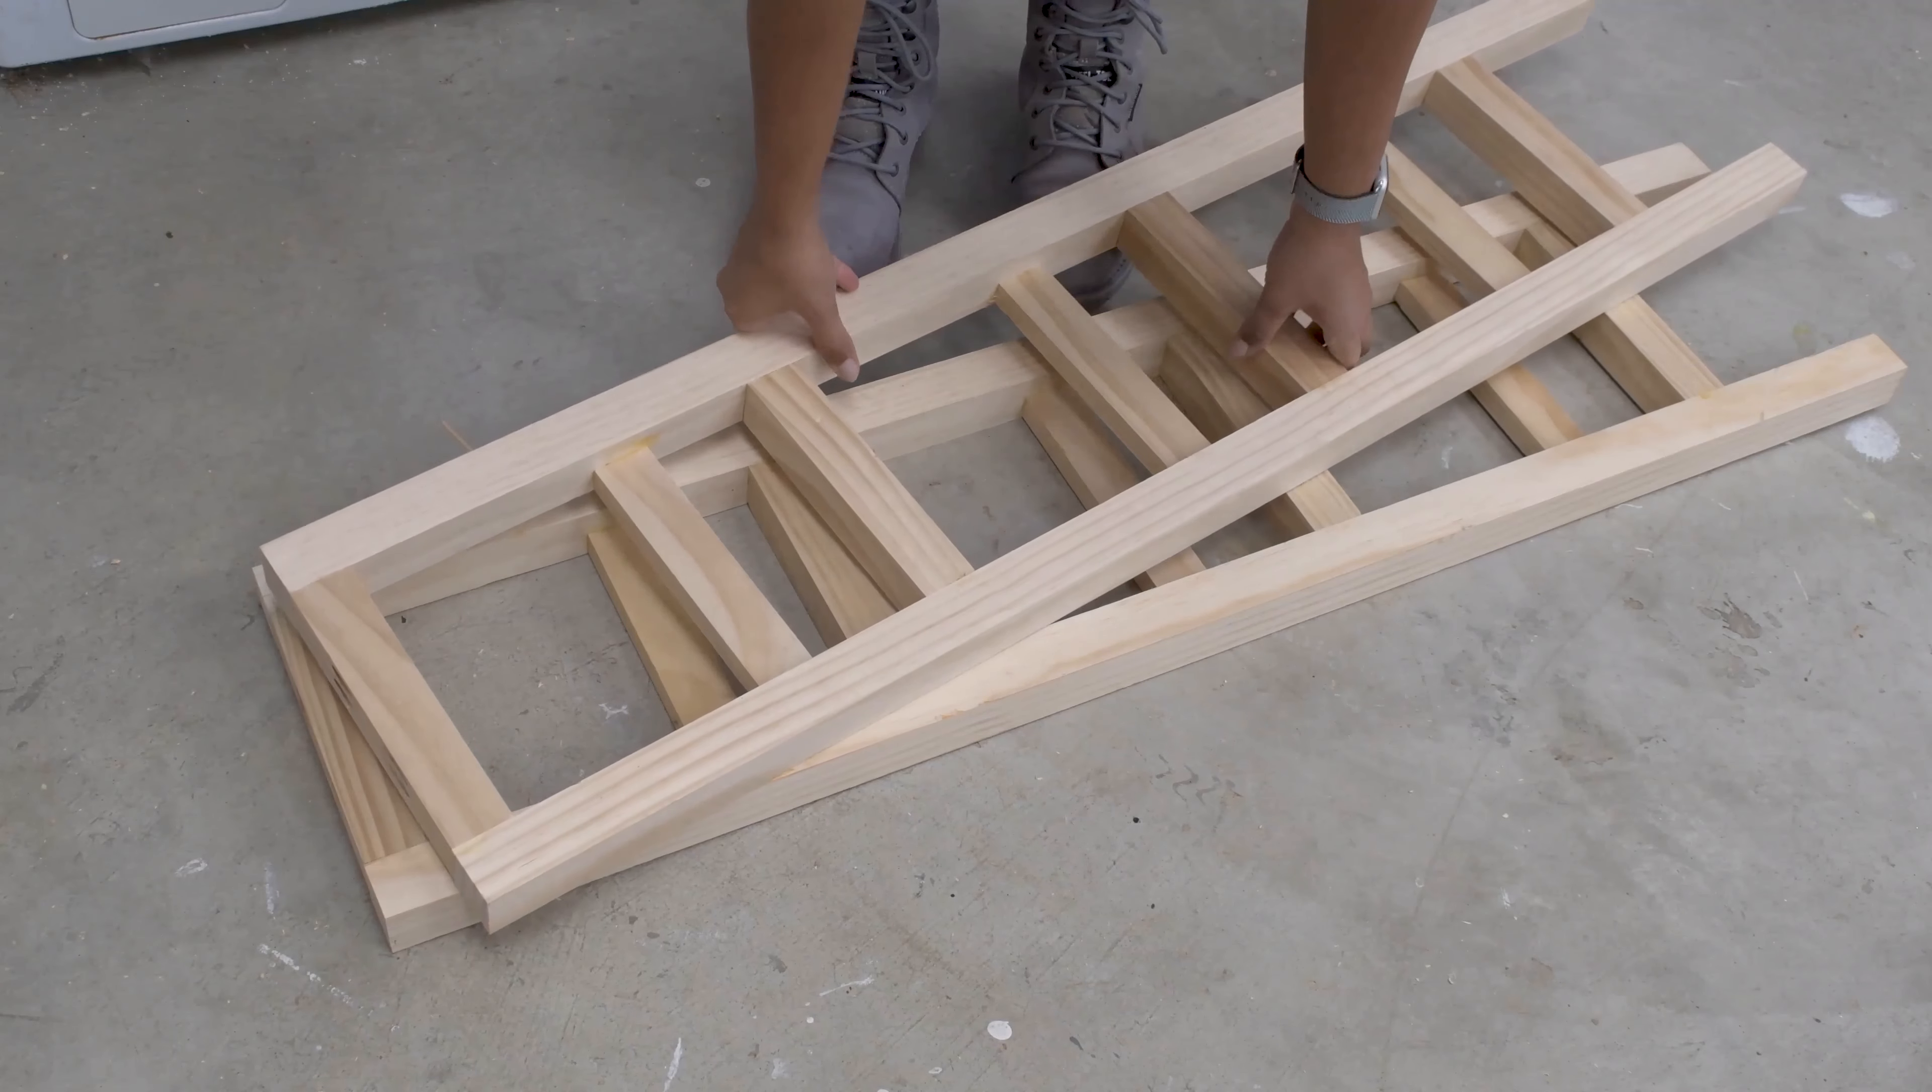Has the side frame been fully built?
Yes.